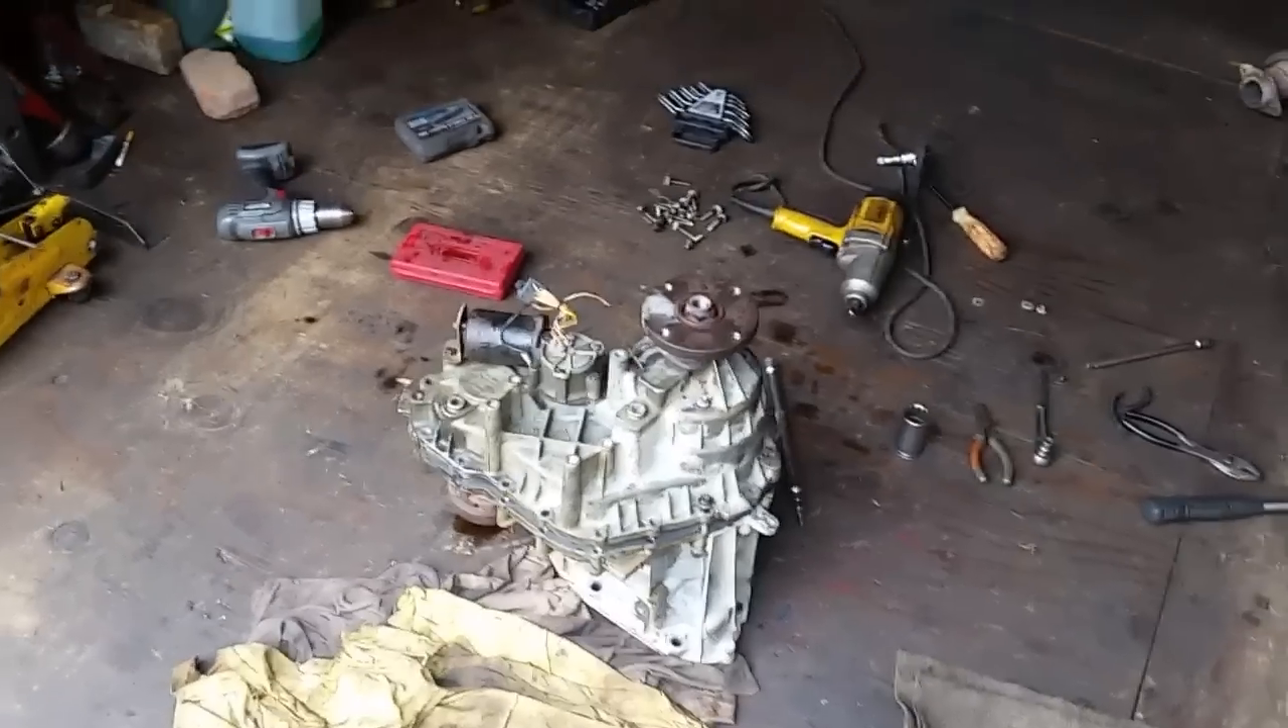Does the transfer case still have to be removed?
No.